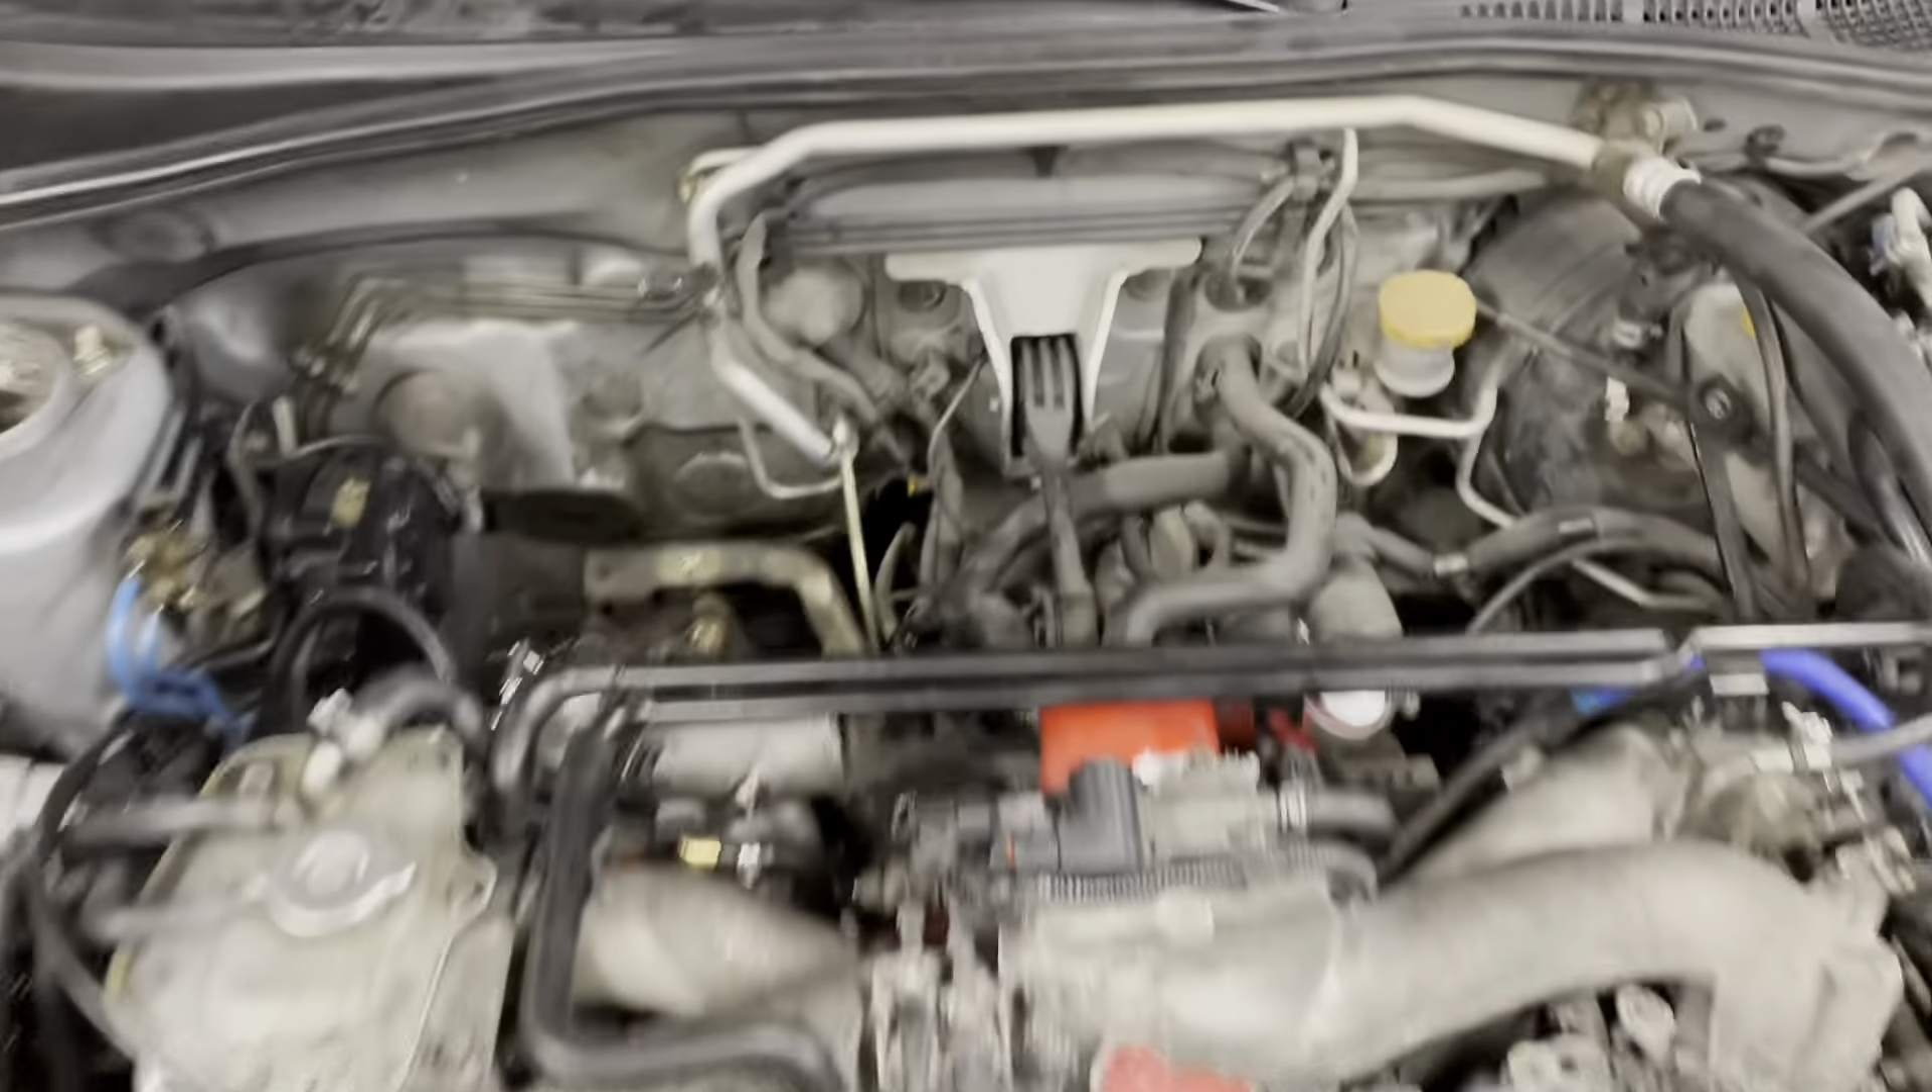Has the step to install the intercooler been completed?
No.